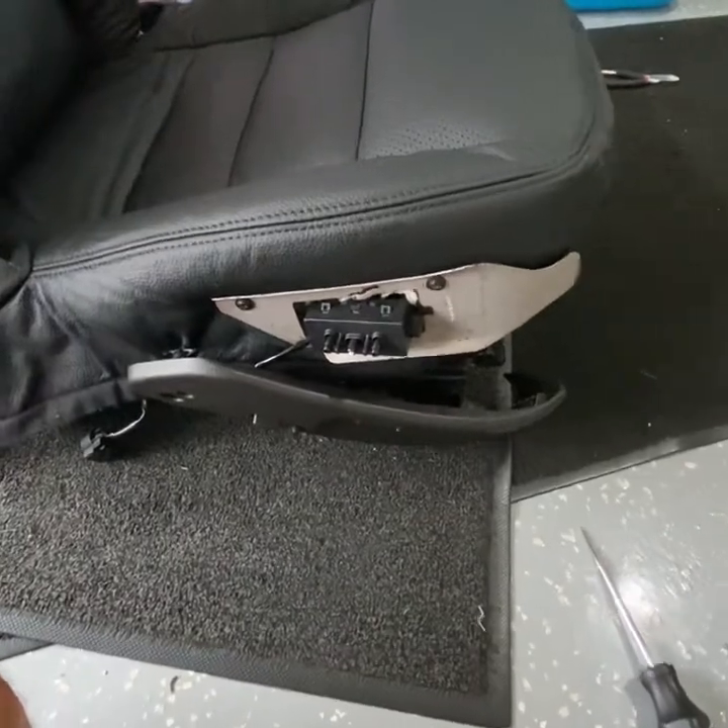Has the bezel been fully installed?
No.